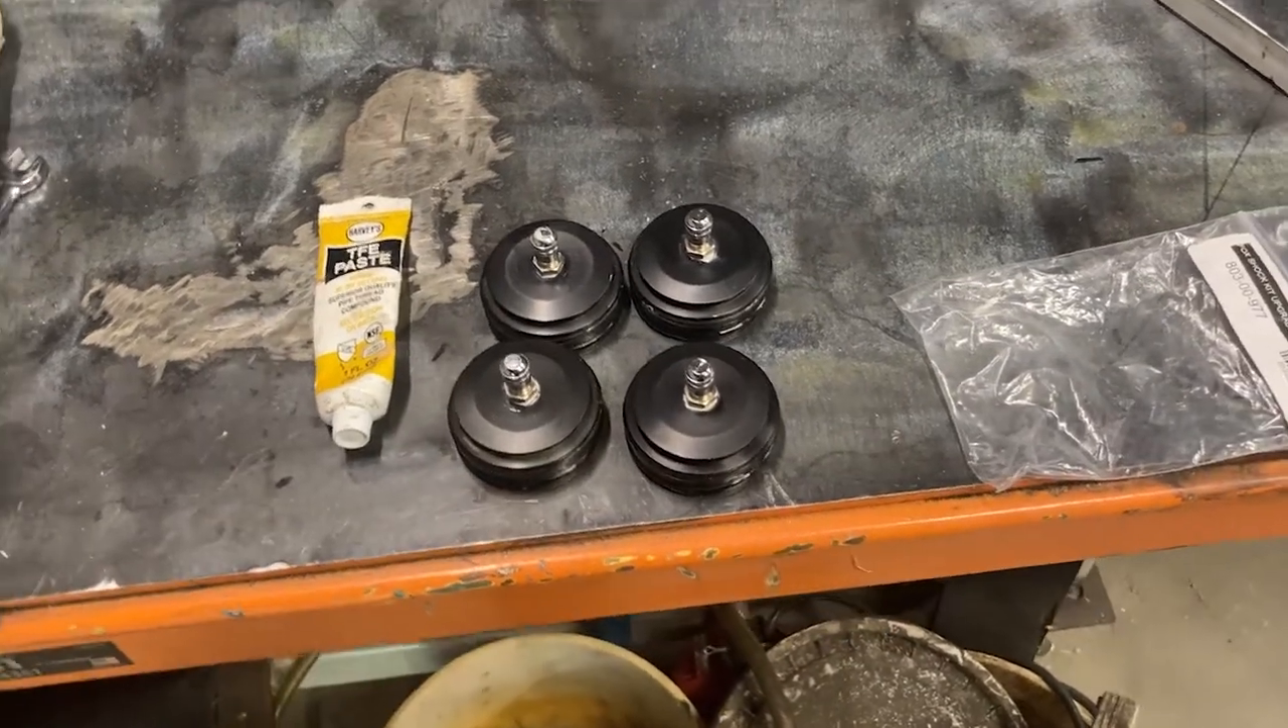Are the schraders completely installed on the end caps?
Yes.